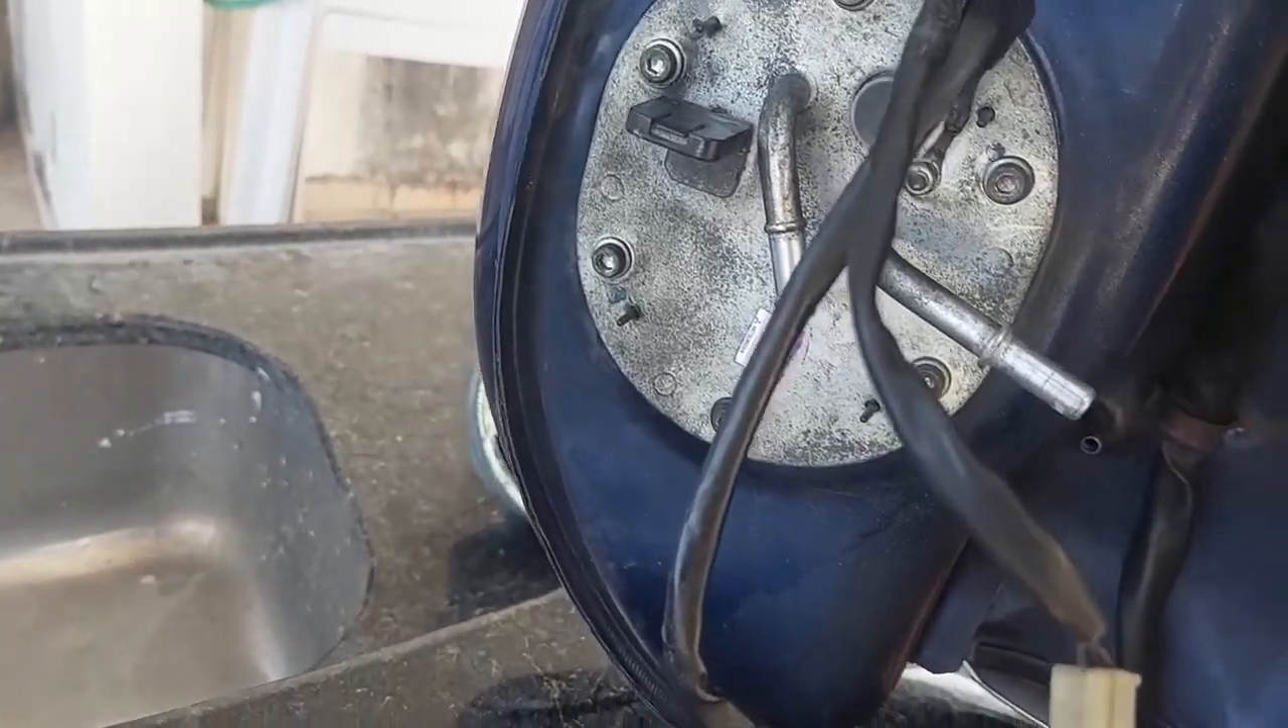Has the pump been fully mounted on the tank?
Yes.